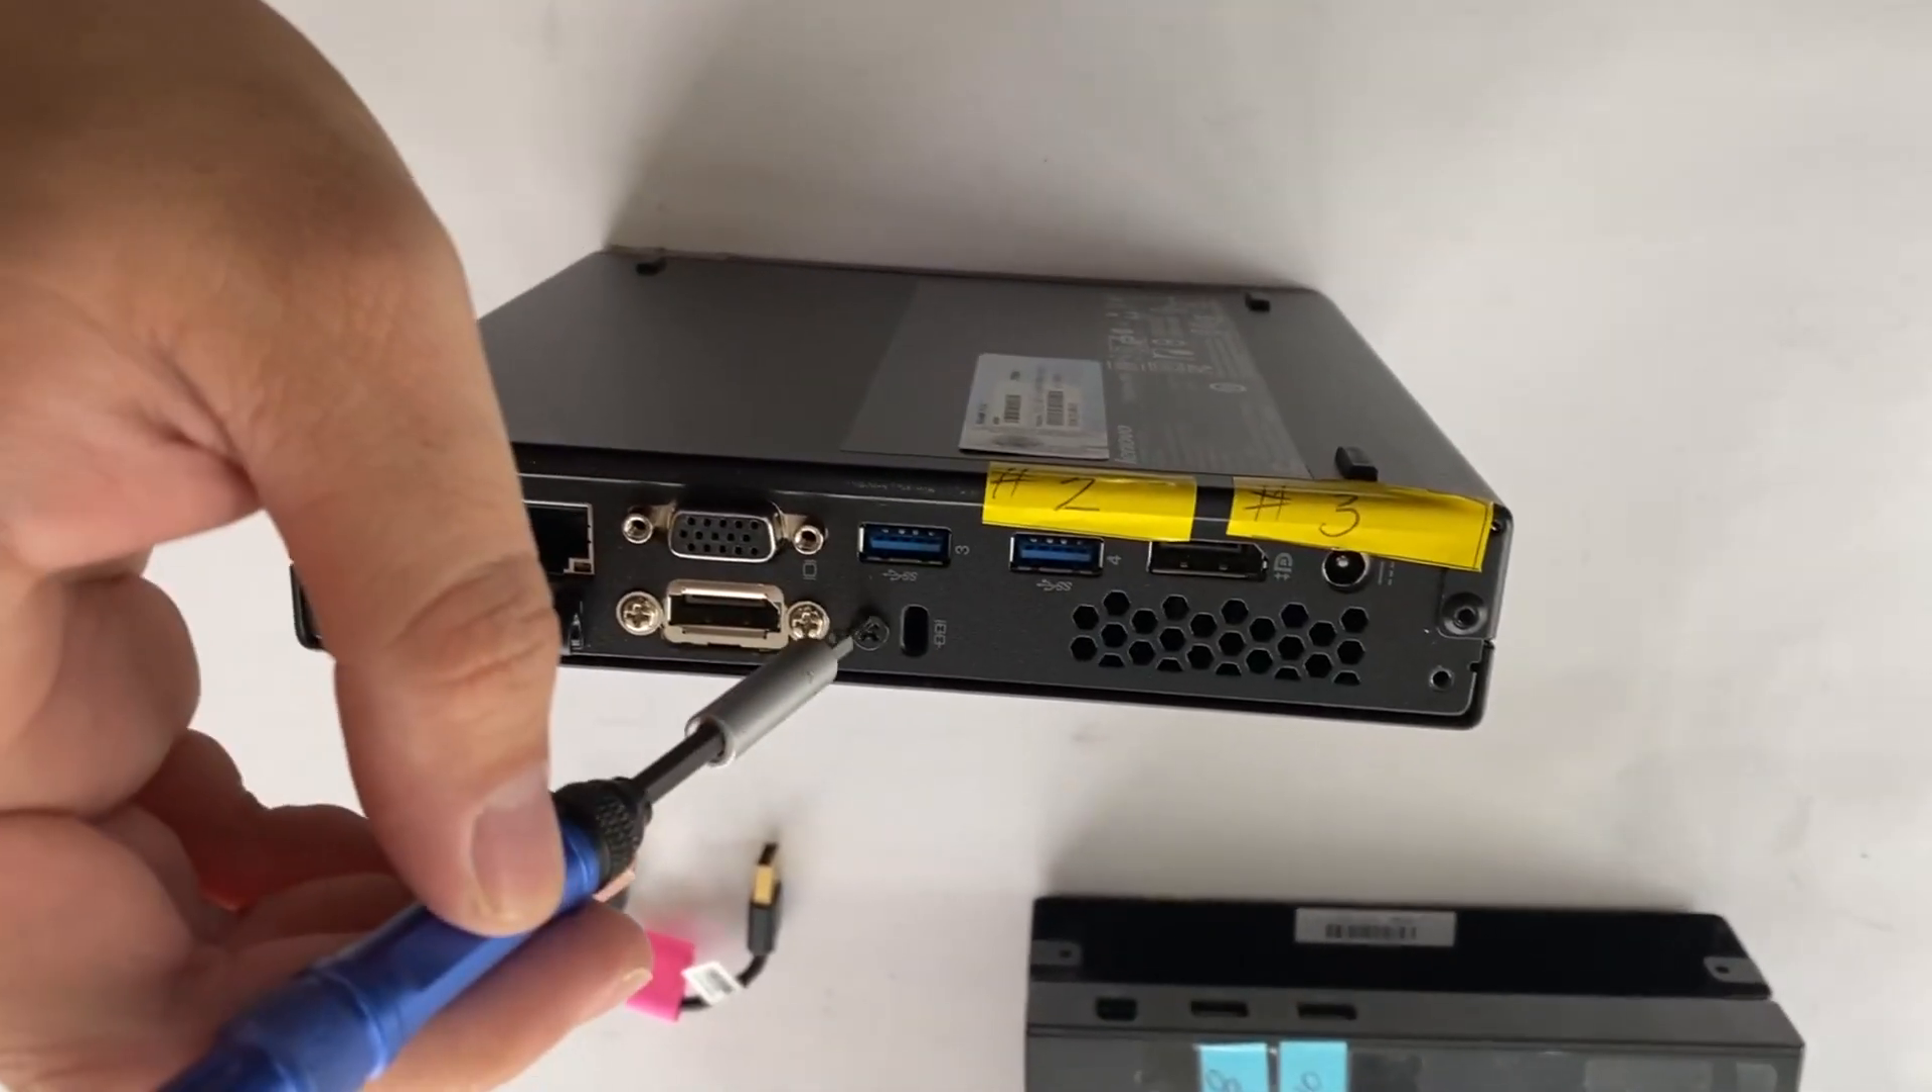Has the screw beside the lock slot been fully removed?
No.